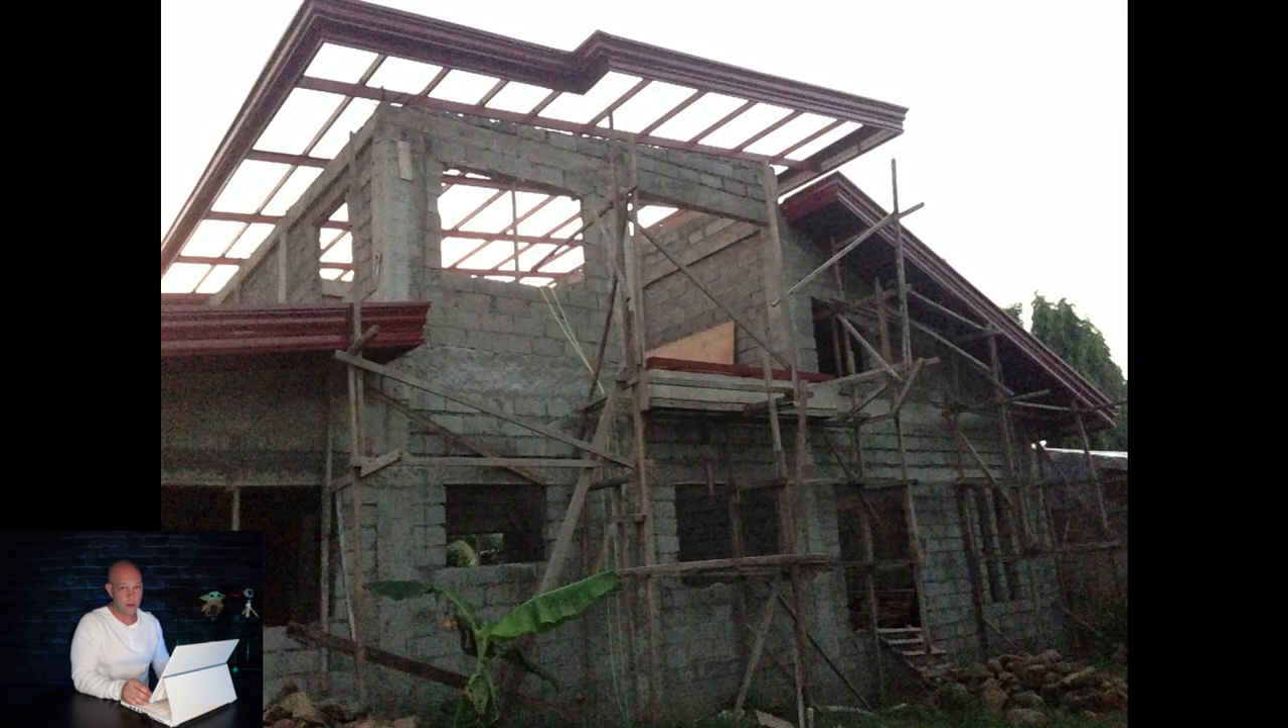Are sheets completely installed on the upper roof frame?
No.